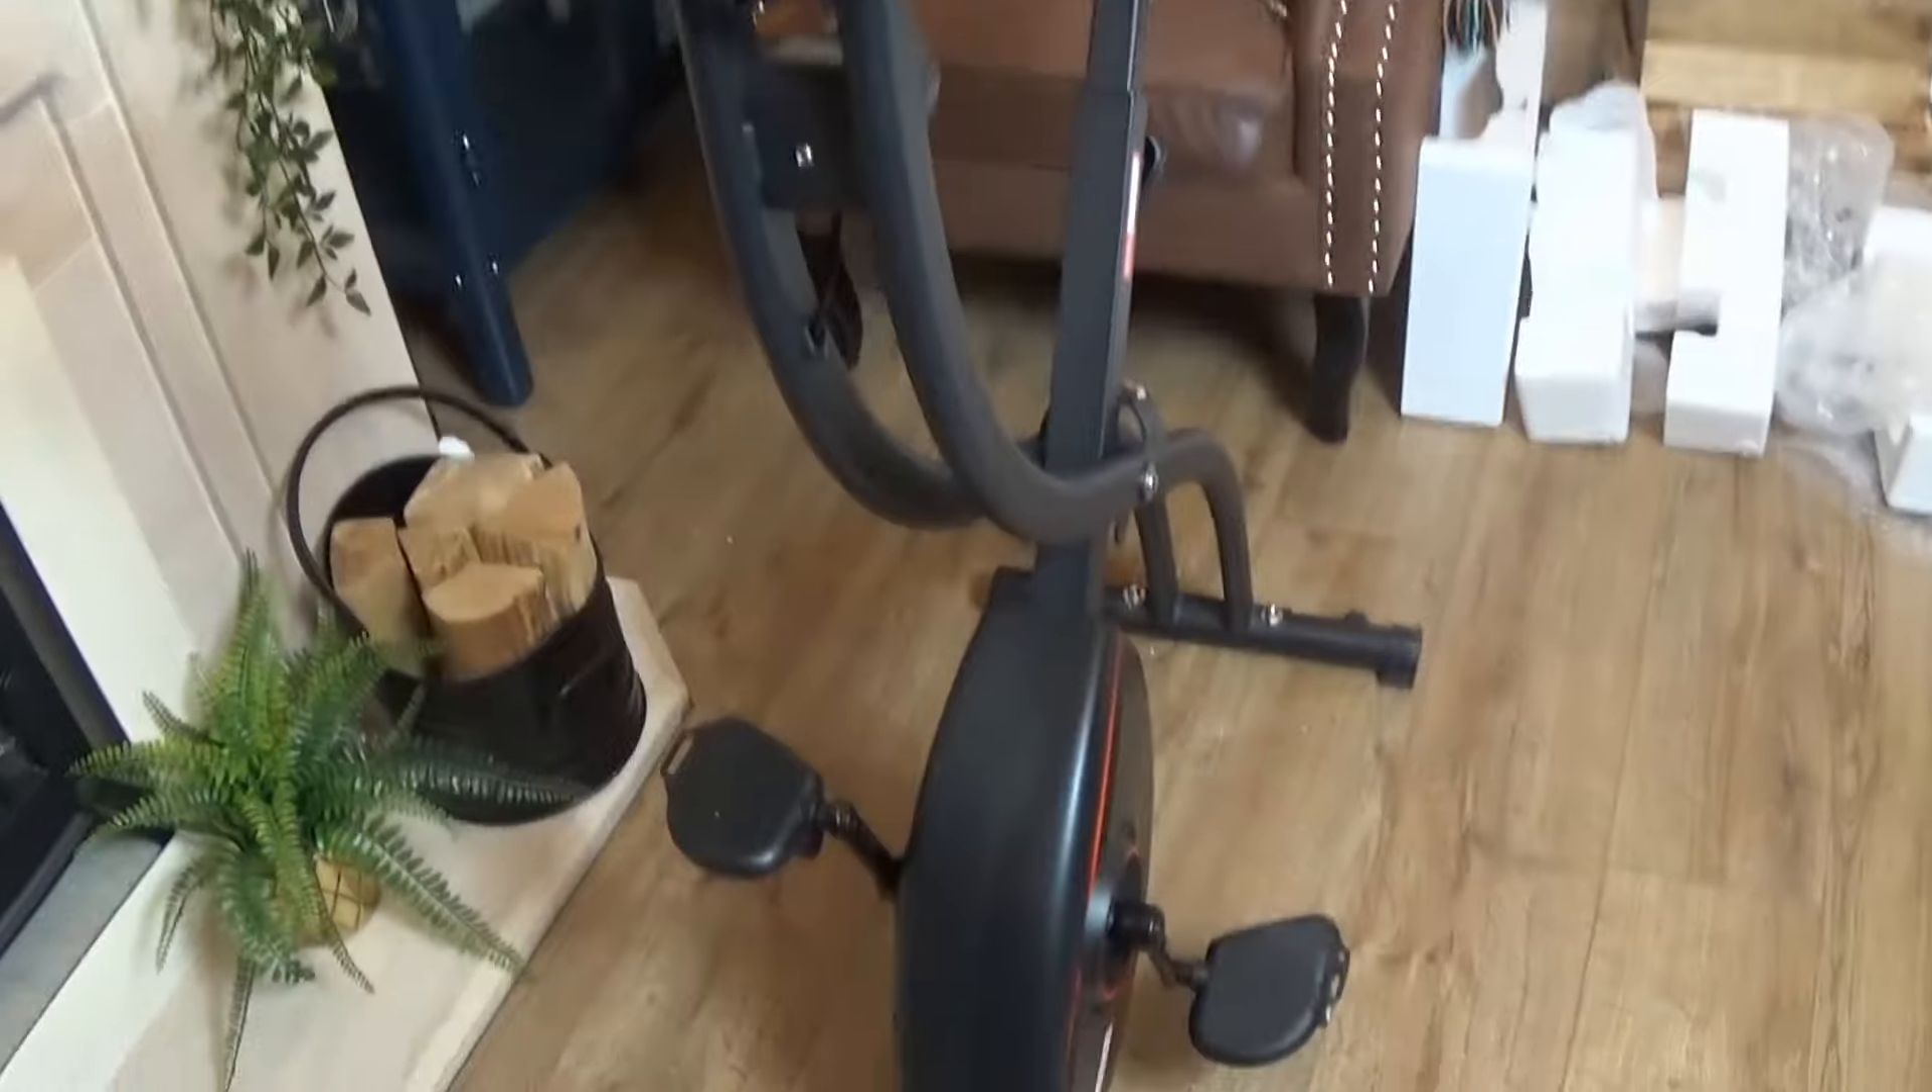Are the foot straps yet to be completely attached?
Yes.